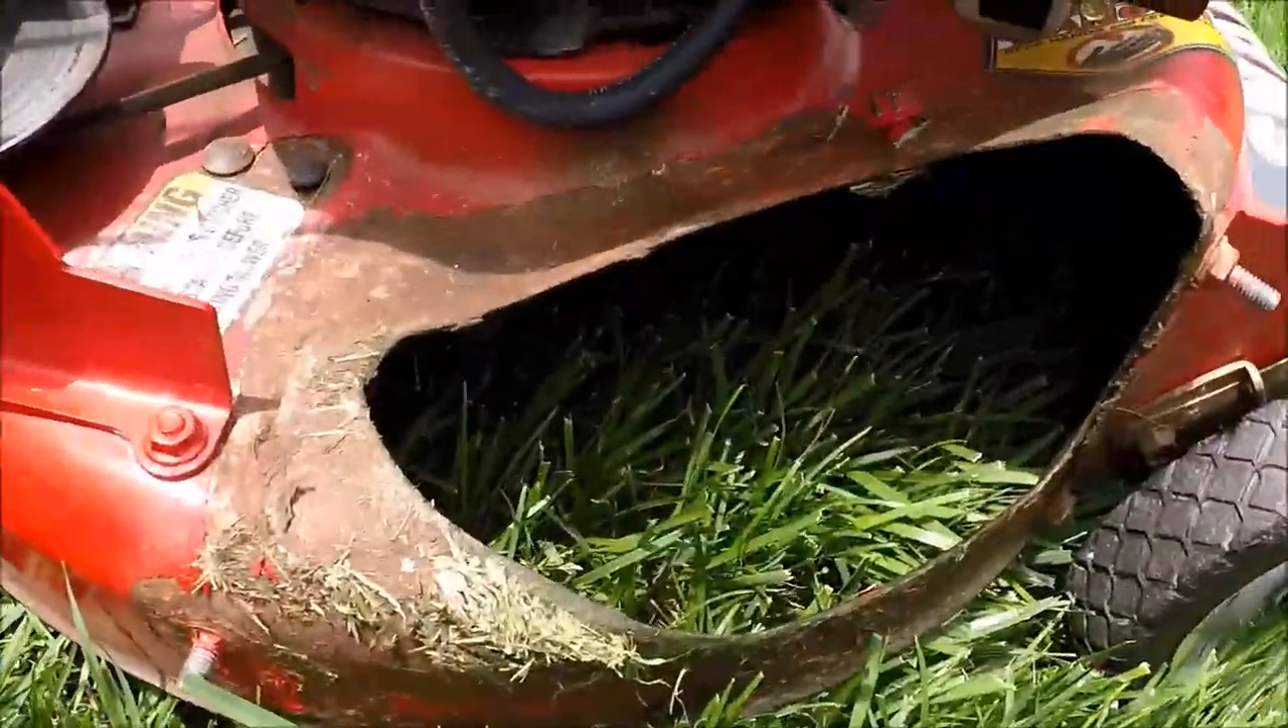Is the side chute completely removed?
Yes.